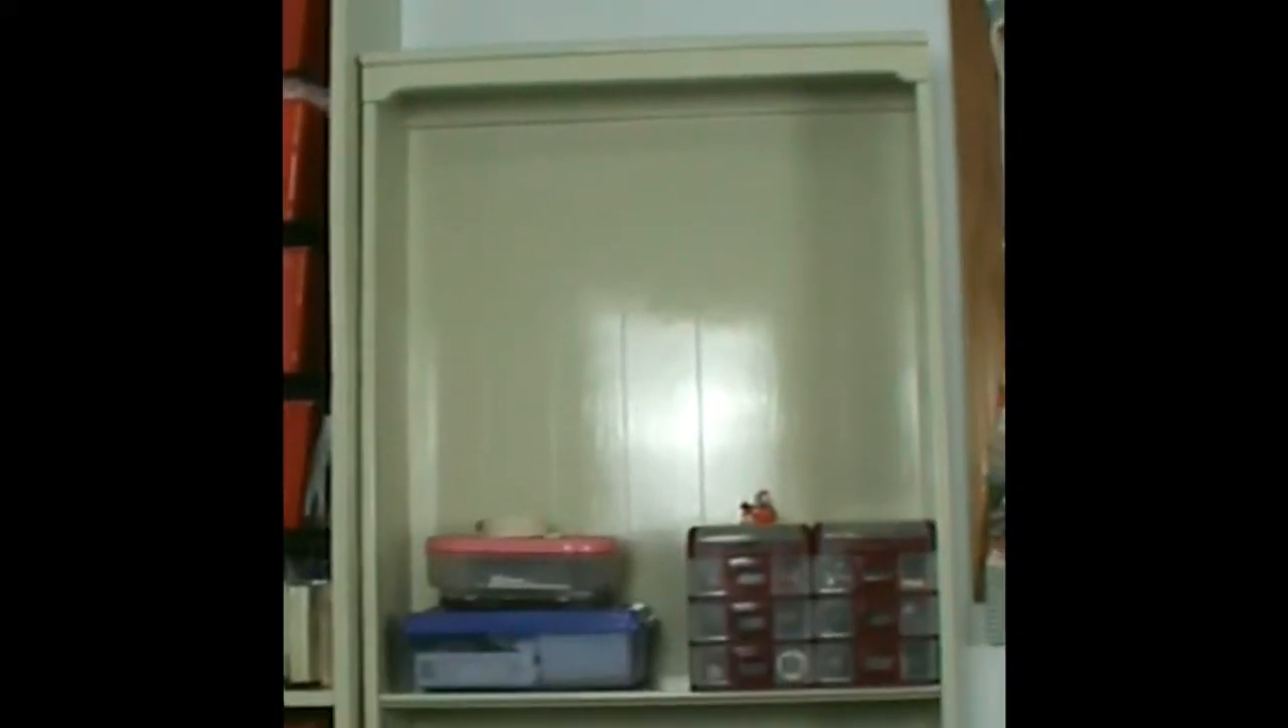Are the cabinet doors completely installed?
No.